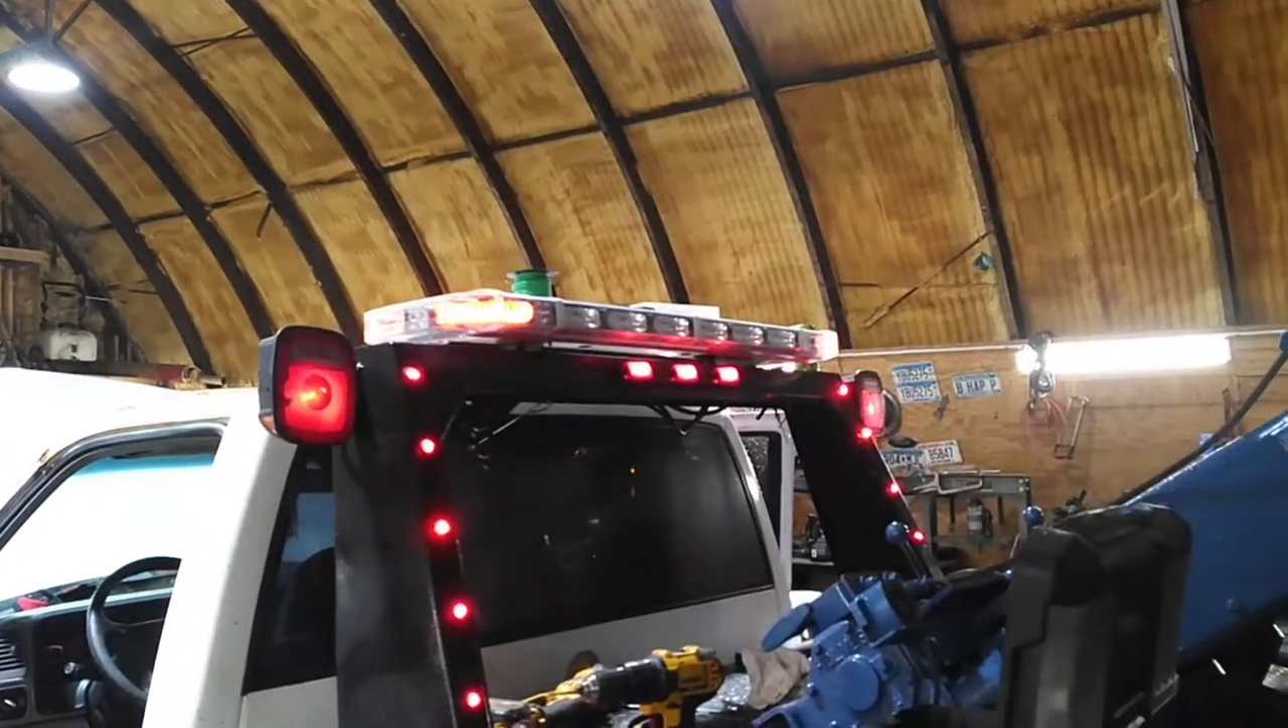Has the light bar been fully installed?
Yes.